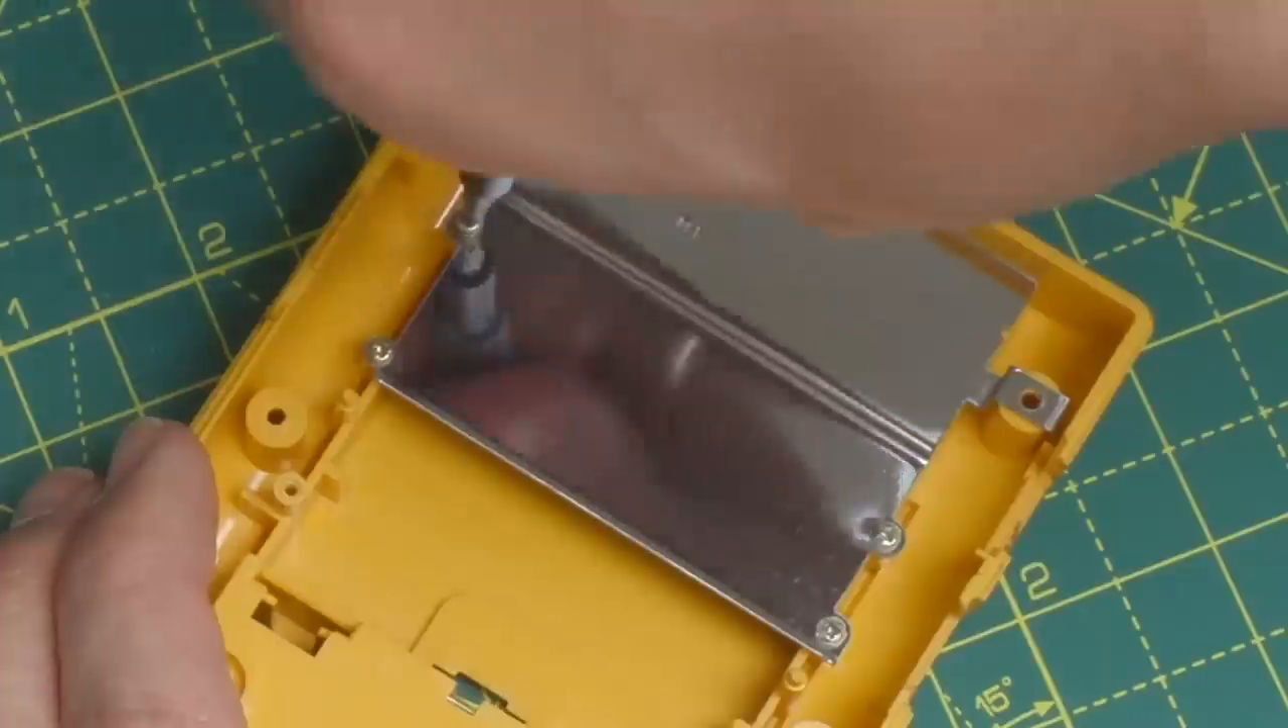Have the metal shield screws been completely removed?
No.